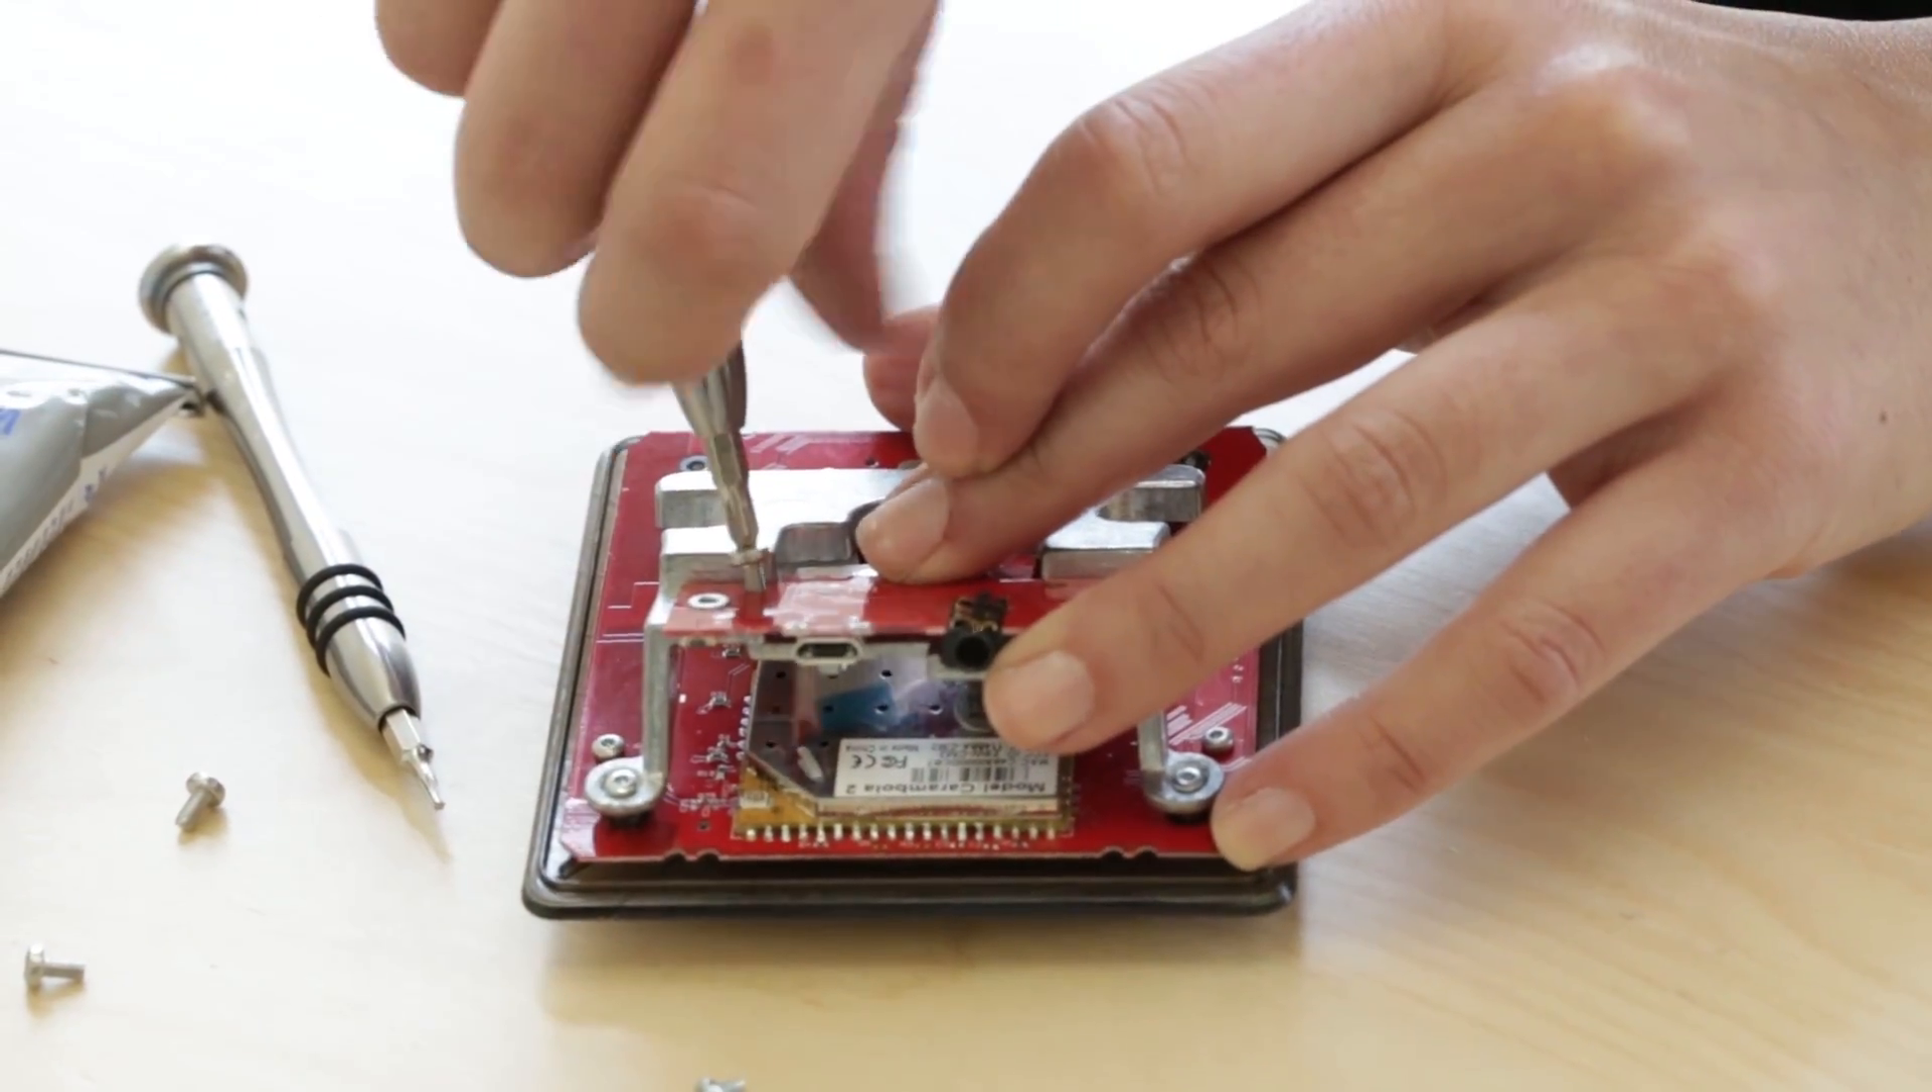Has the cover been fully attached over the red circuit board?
No.